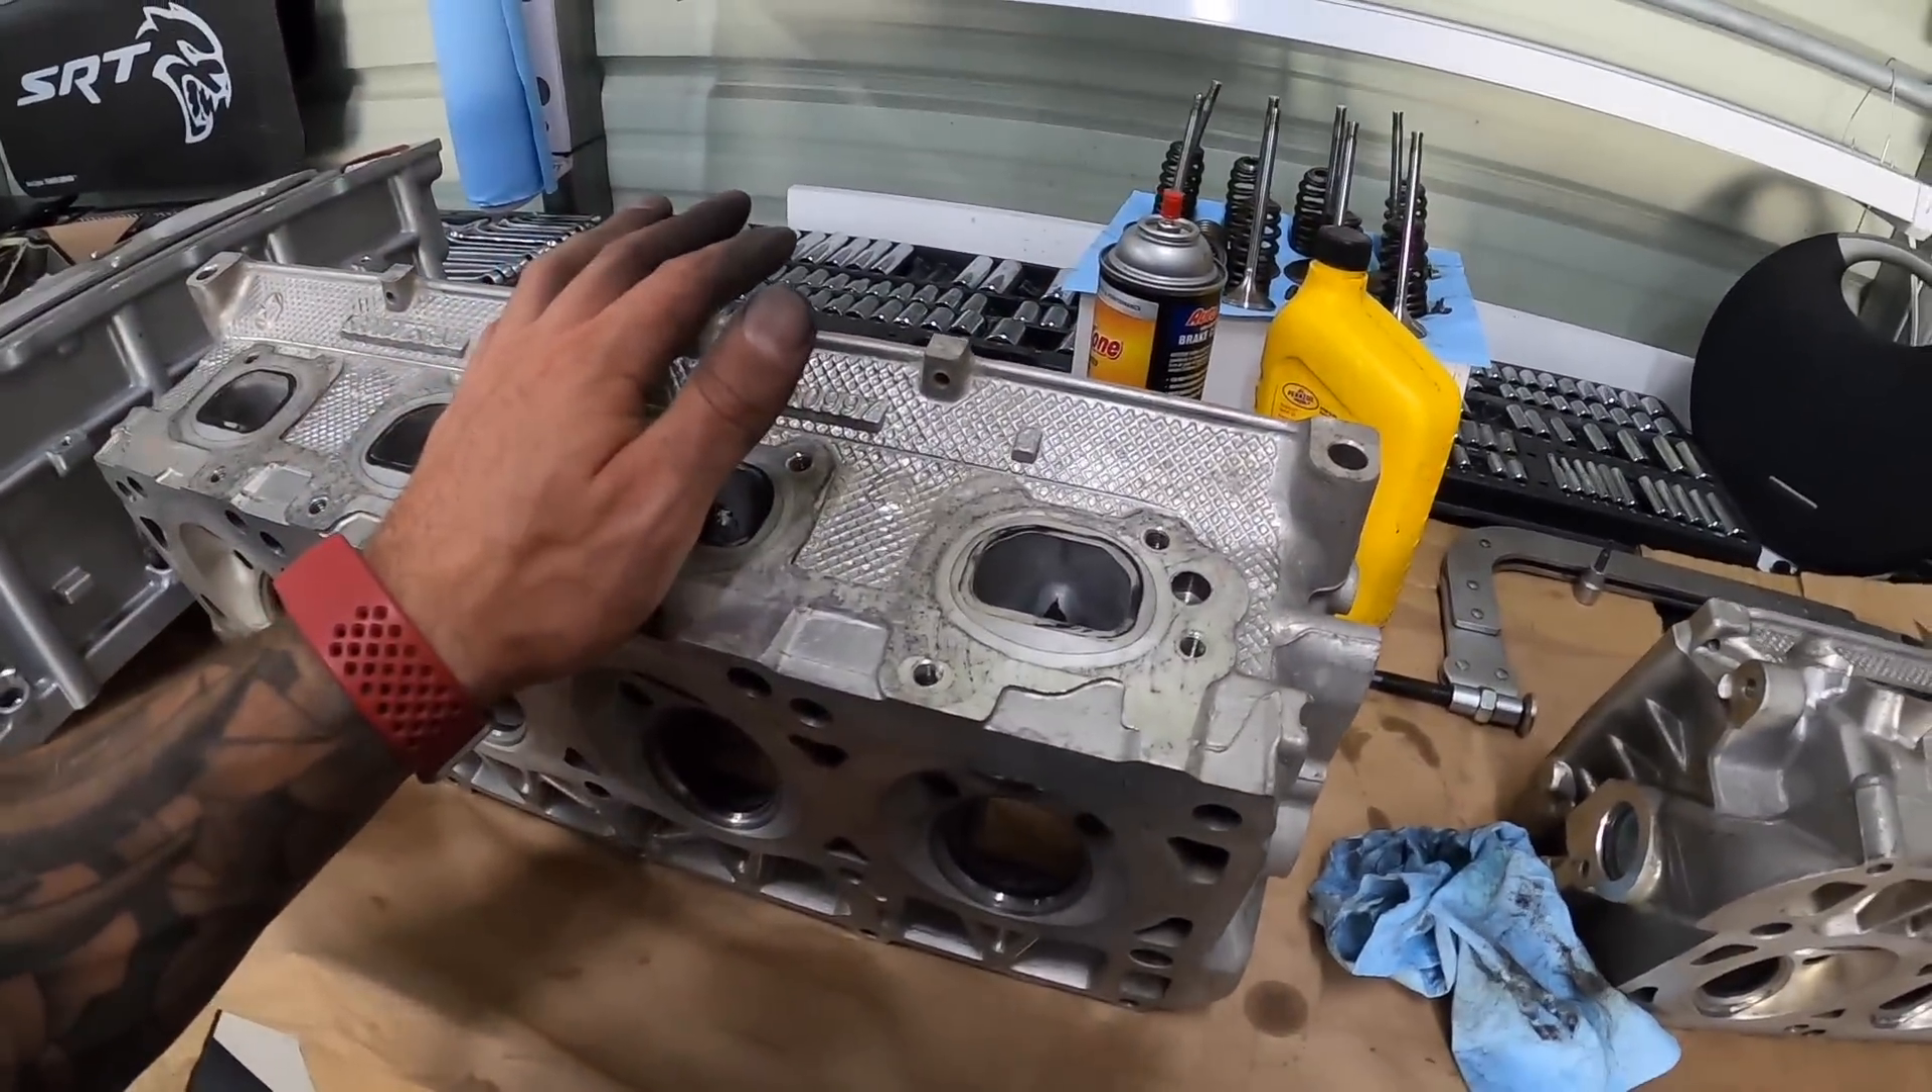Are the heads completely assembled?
No.